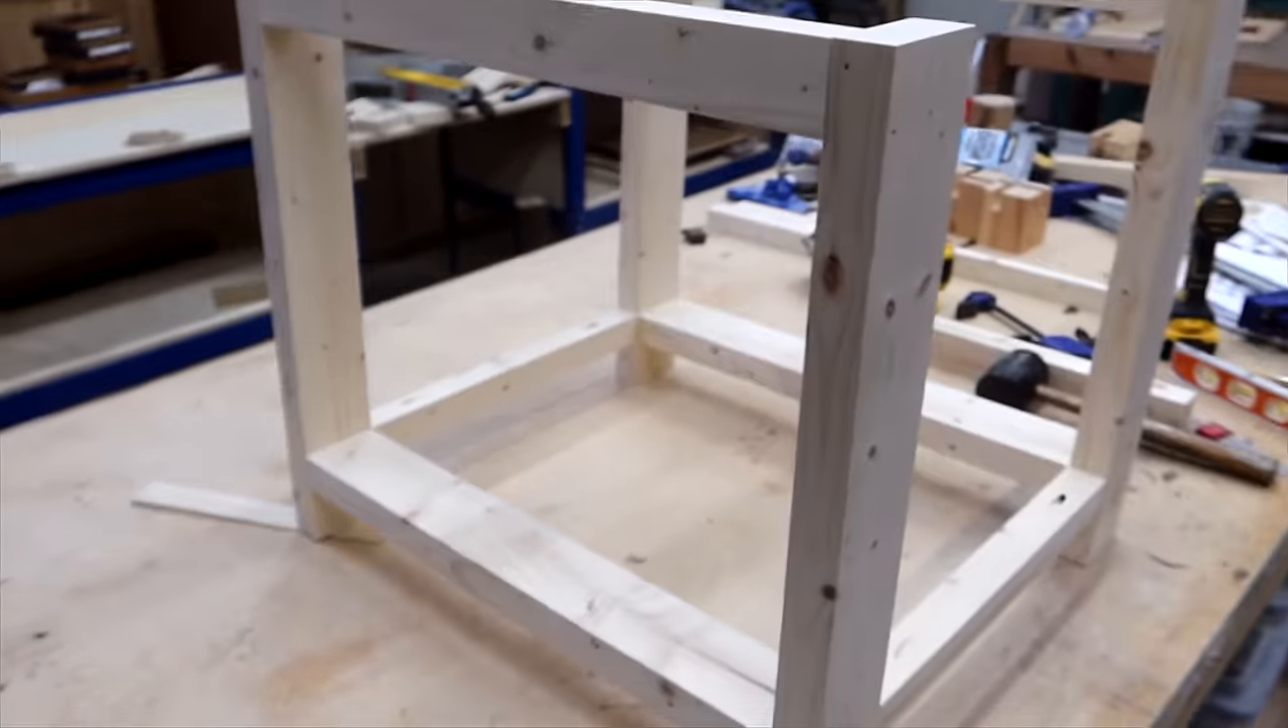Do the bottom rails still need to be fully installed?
No.